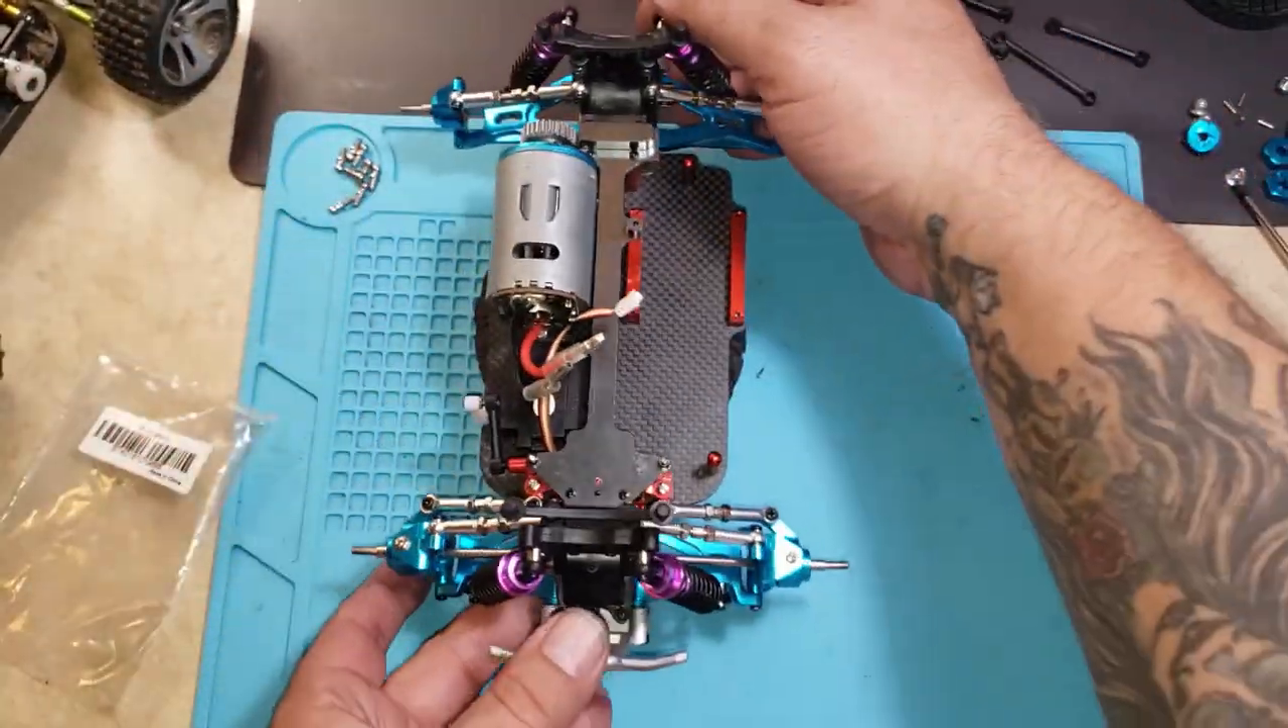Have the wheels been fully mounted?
No.